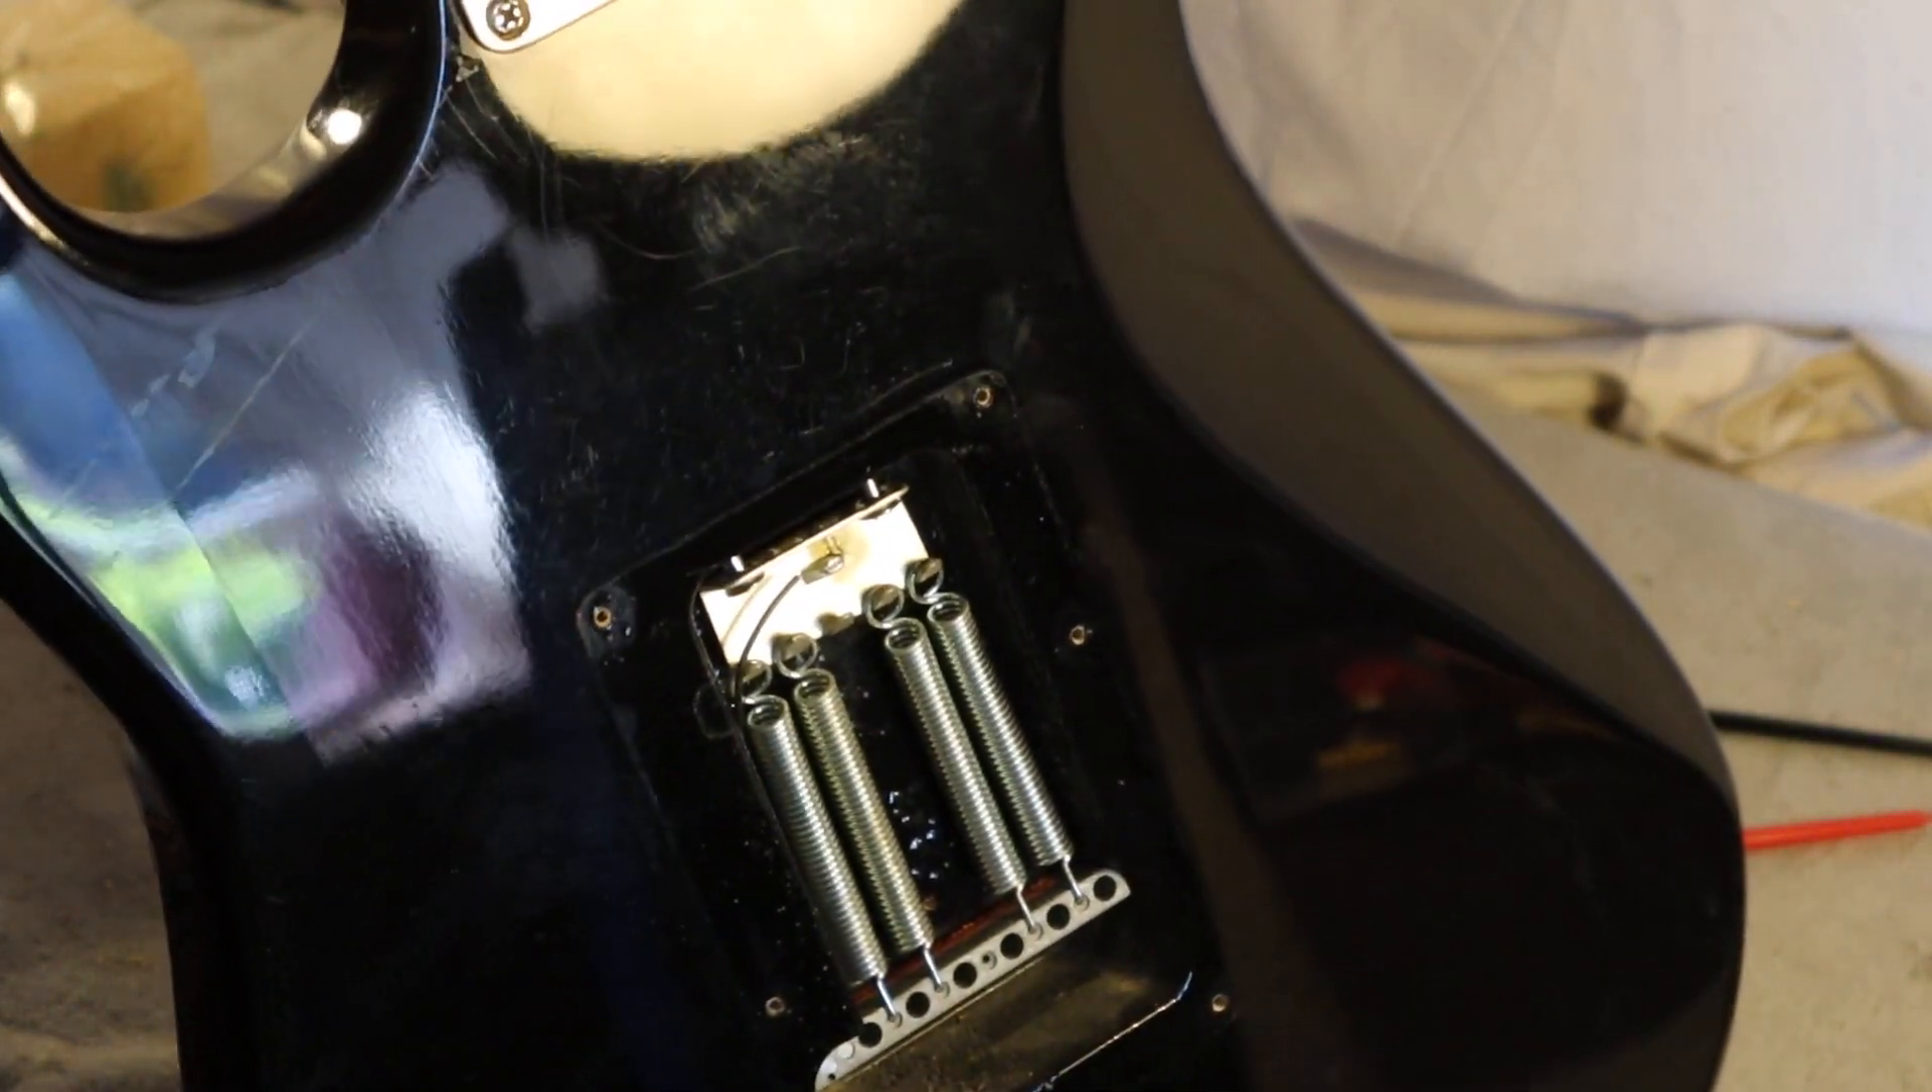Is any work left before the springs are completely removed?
Yes.